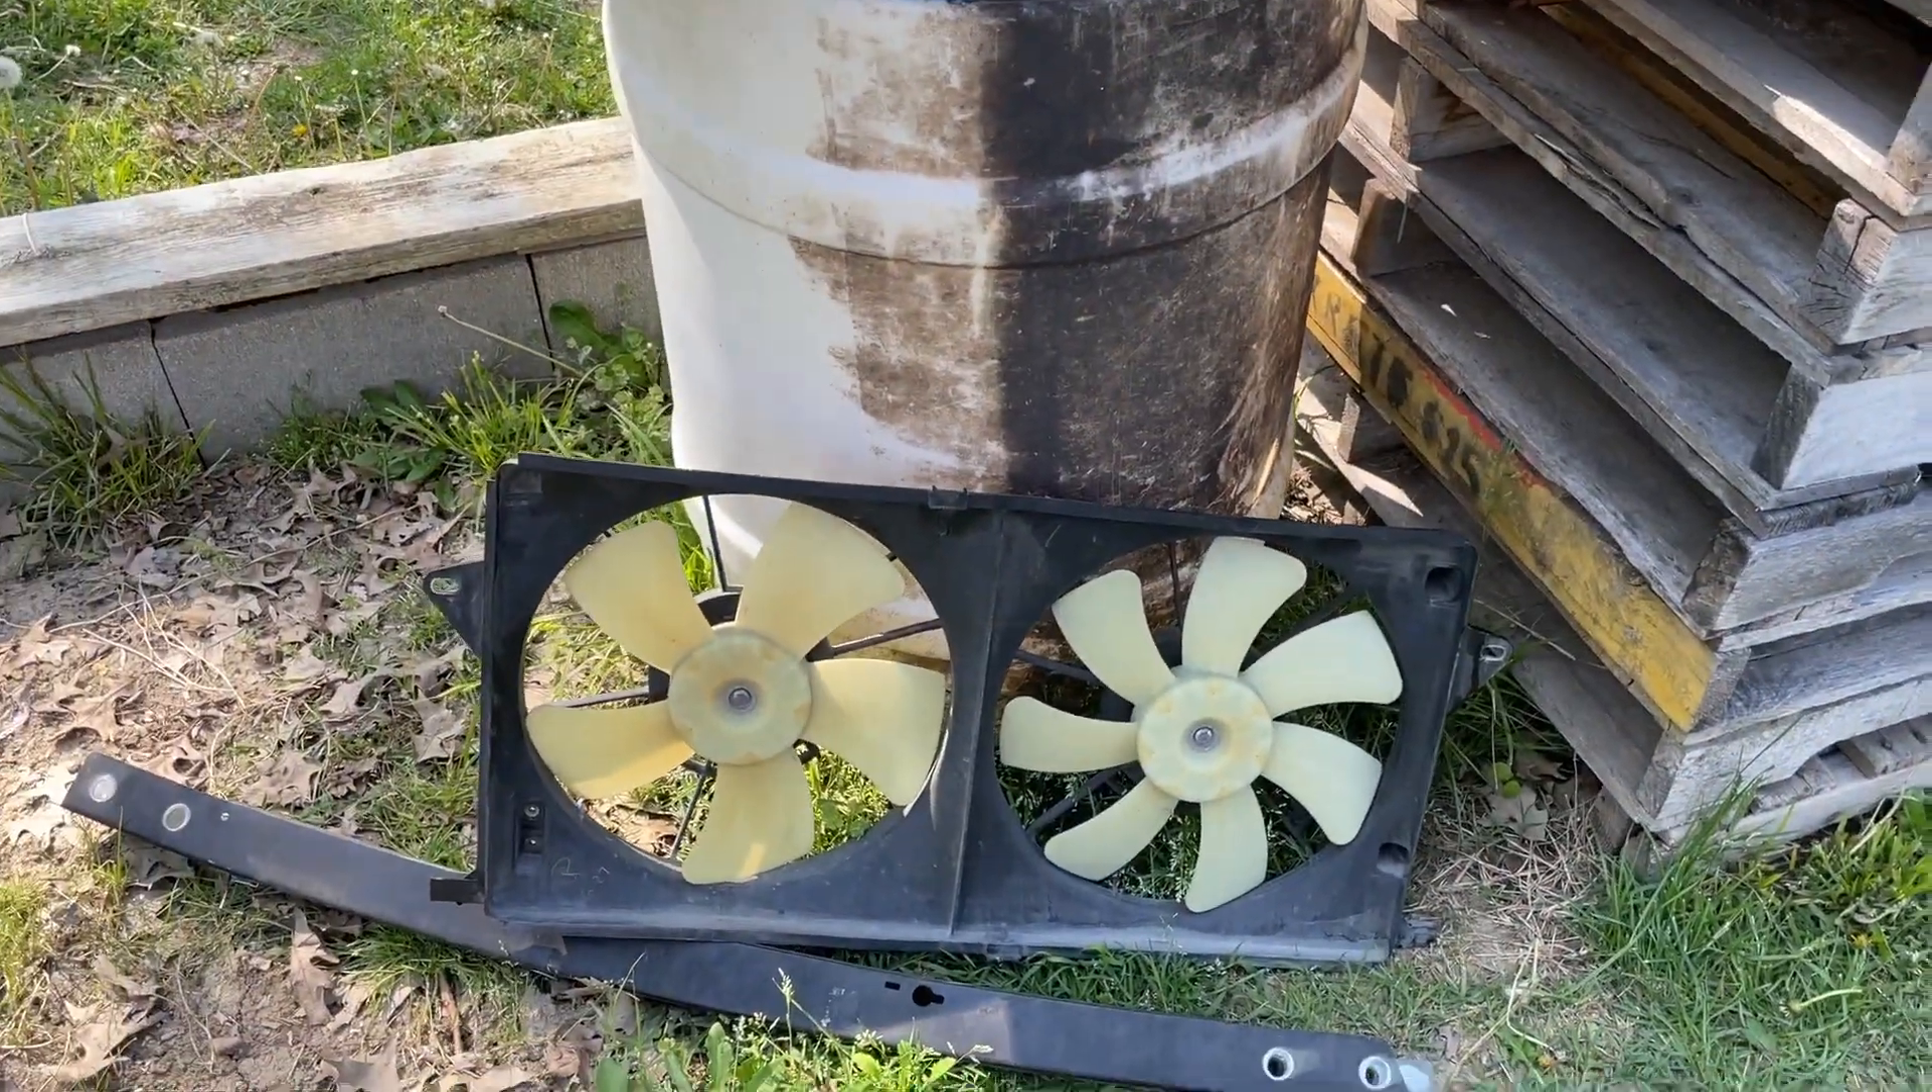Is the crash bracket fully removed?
Yes.